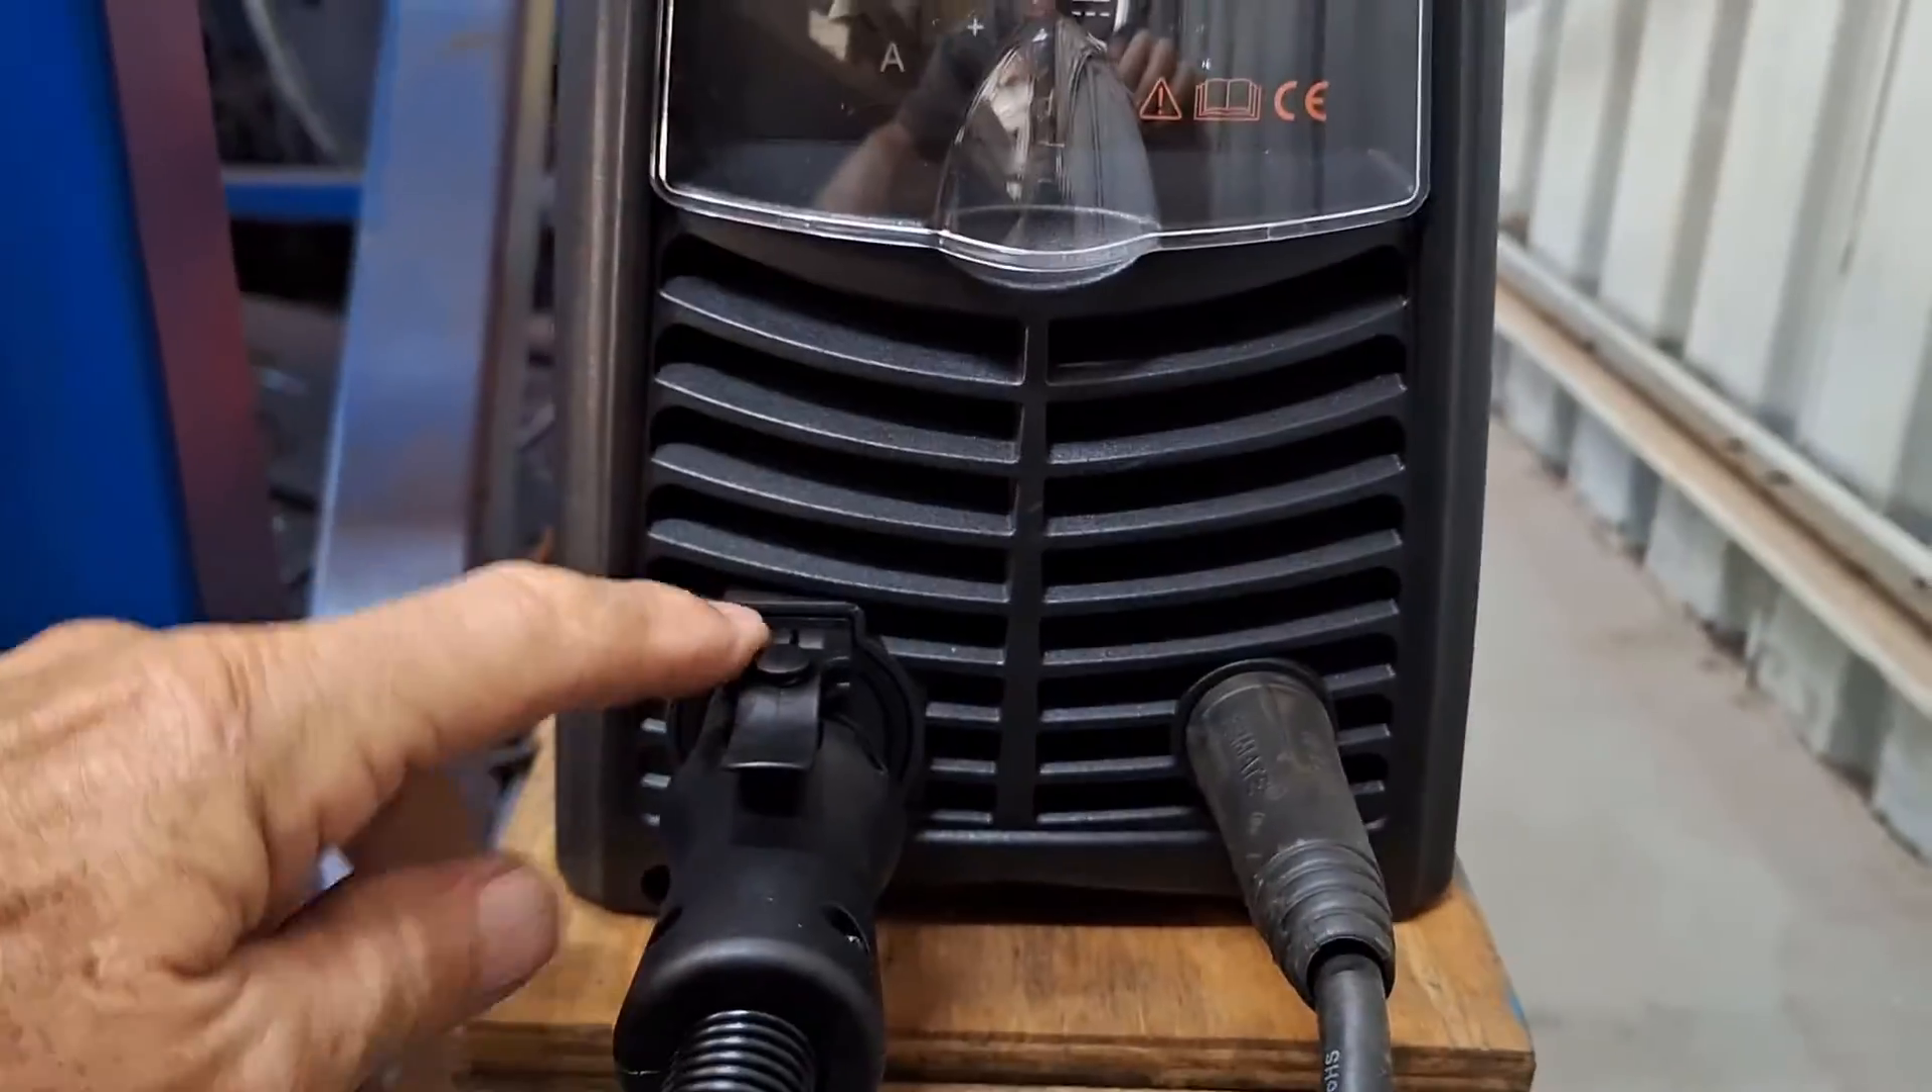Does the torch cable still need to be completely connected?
No.